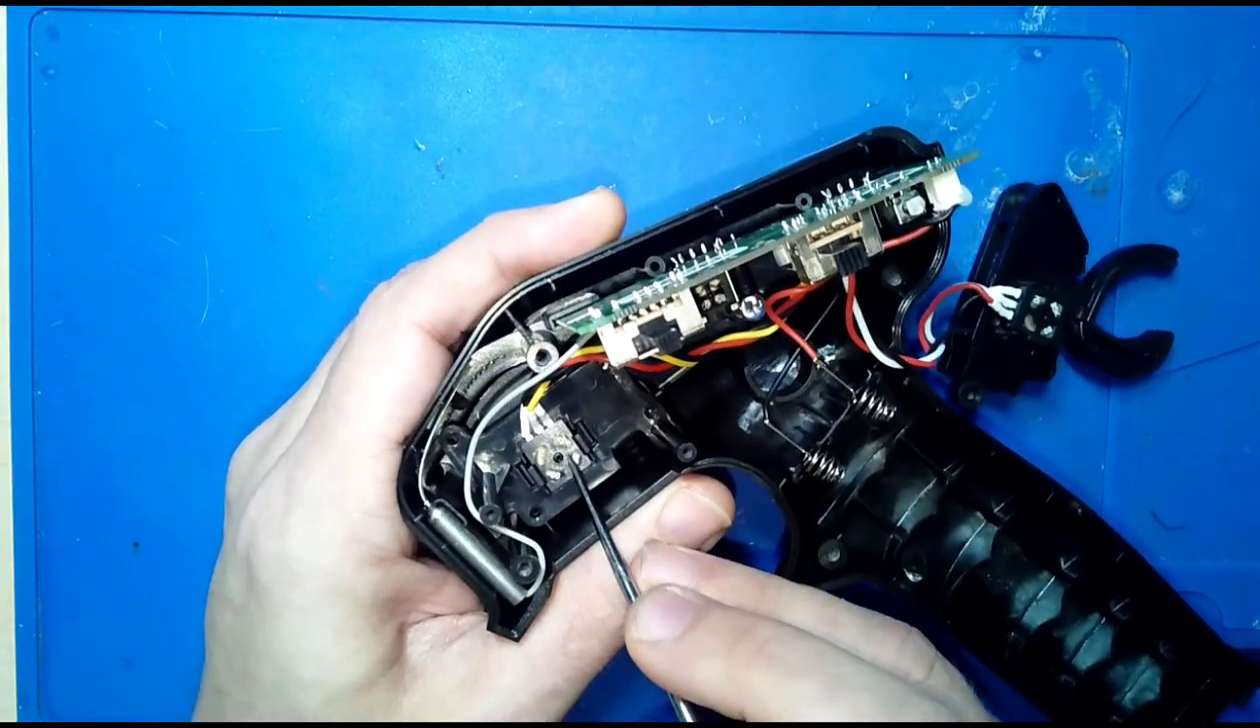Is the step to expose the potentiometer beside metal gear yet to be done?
No.